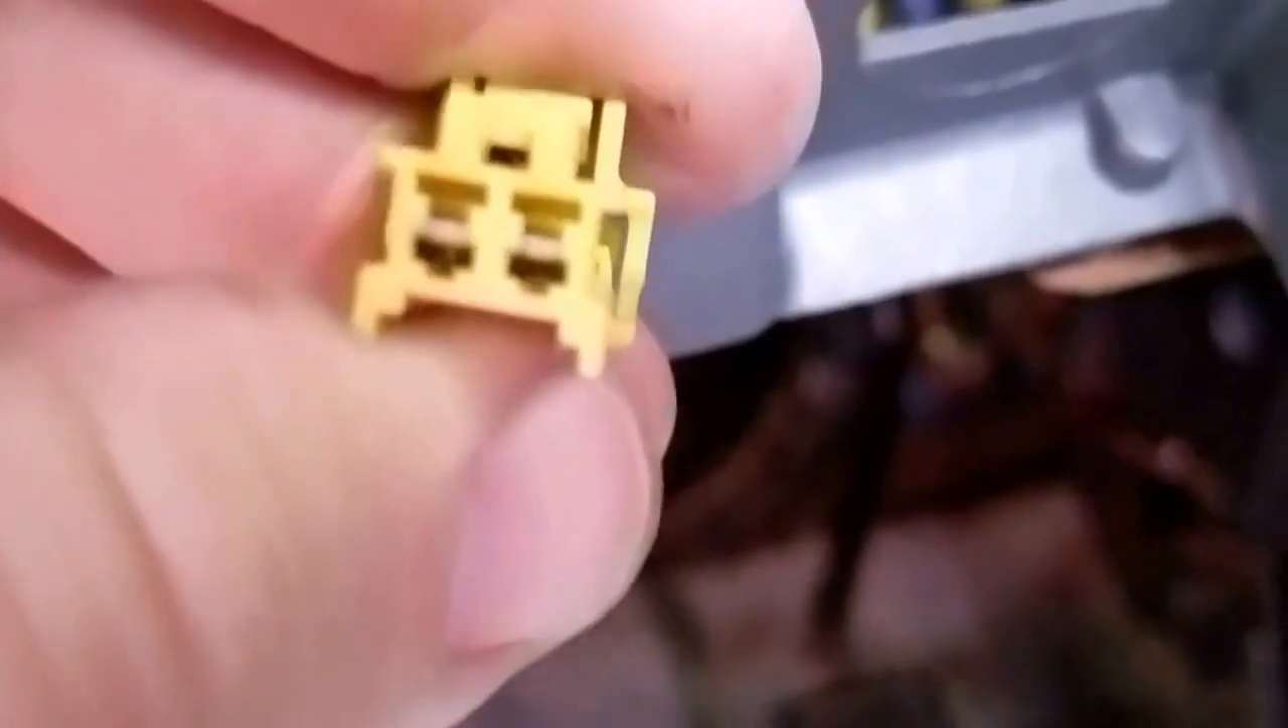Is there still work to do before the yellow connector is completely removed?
No.